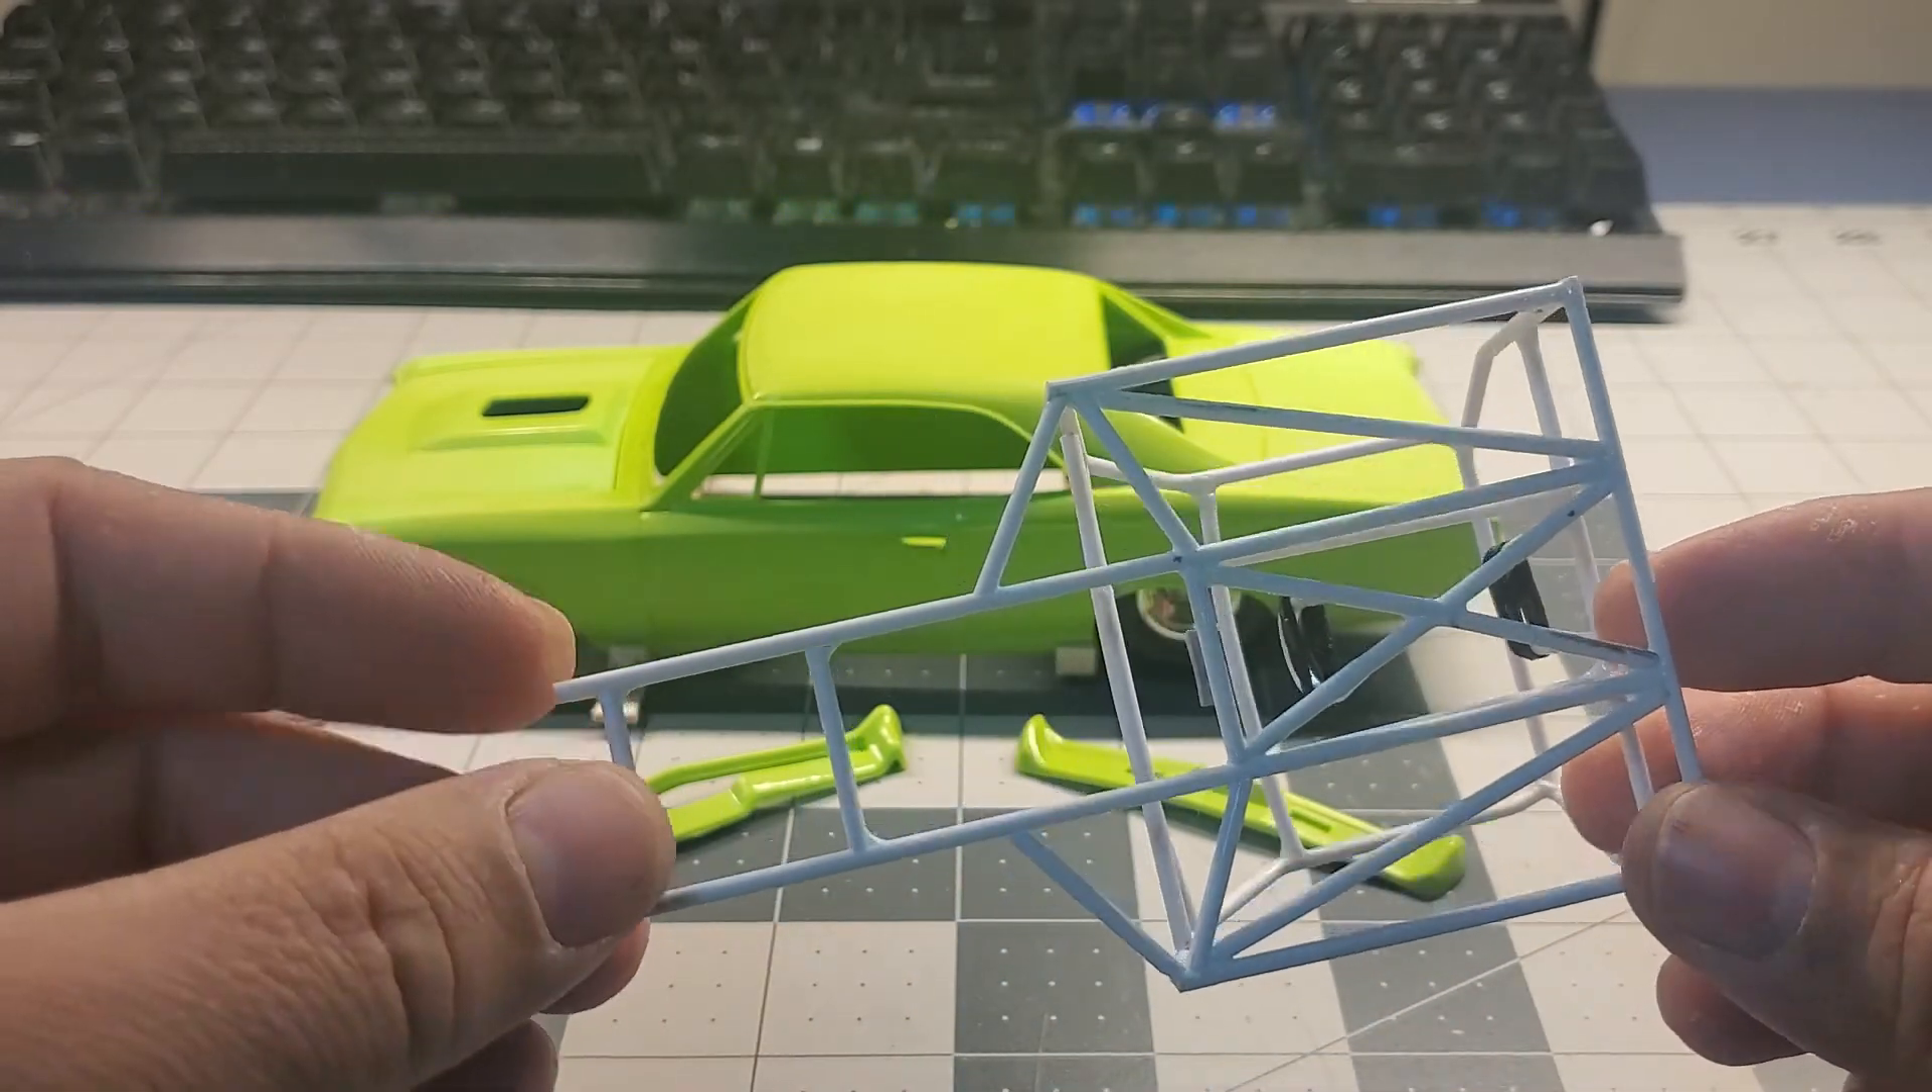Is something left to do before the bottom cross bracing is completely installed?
No.